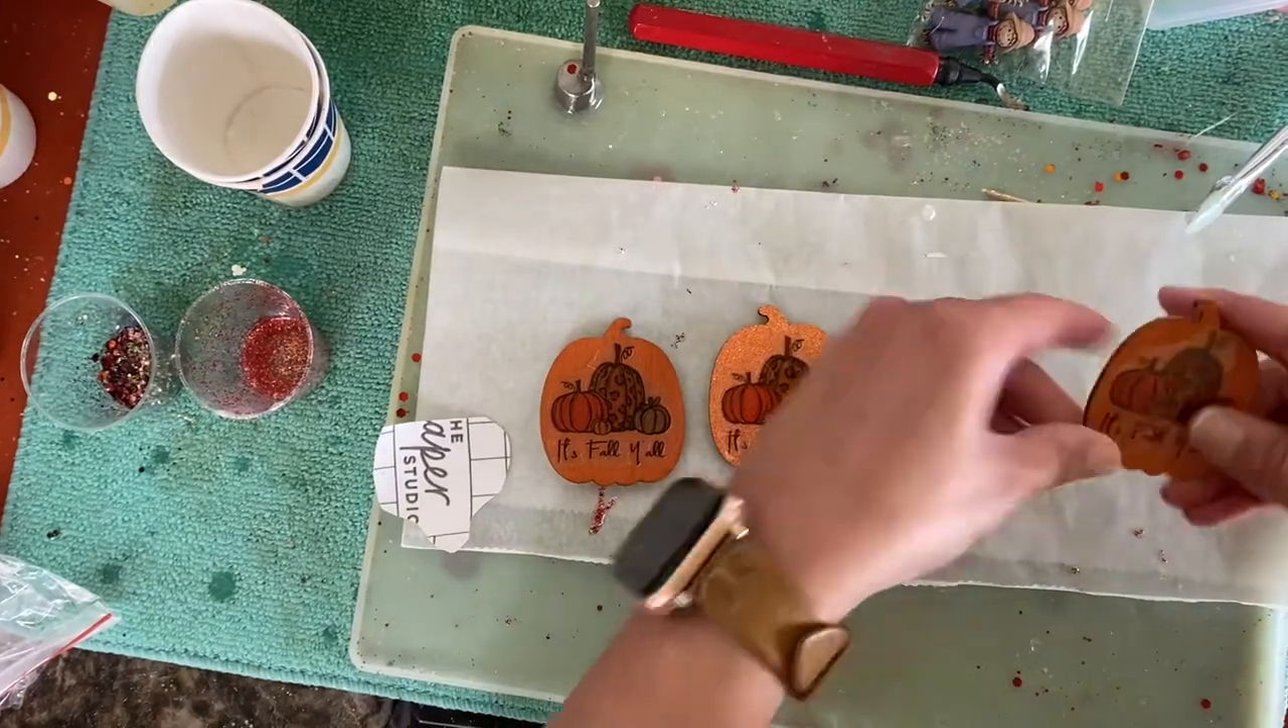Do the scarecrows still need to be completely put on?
Yes.